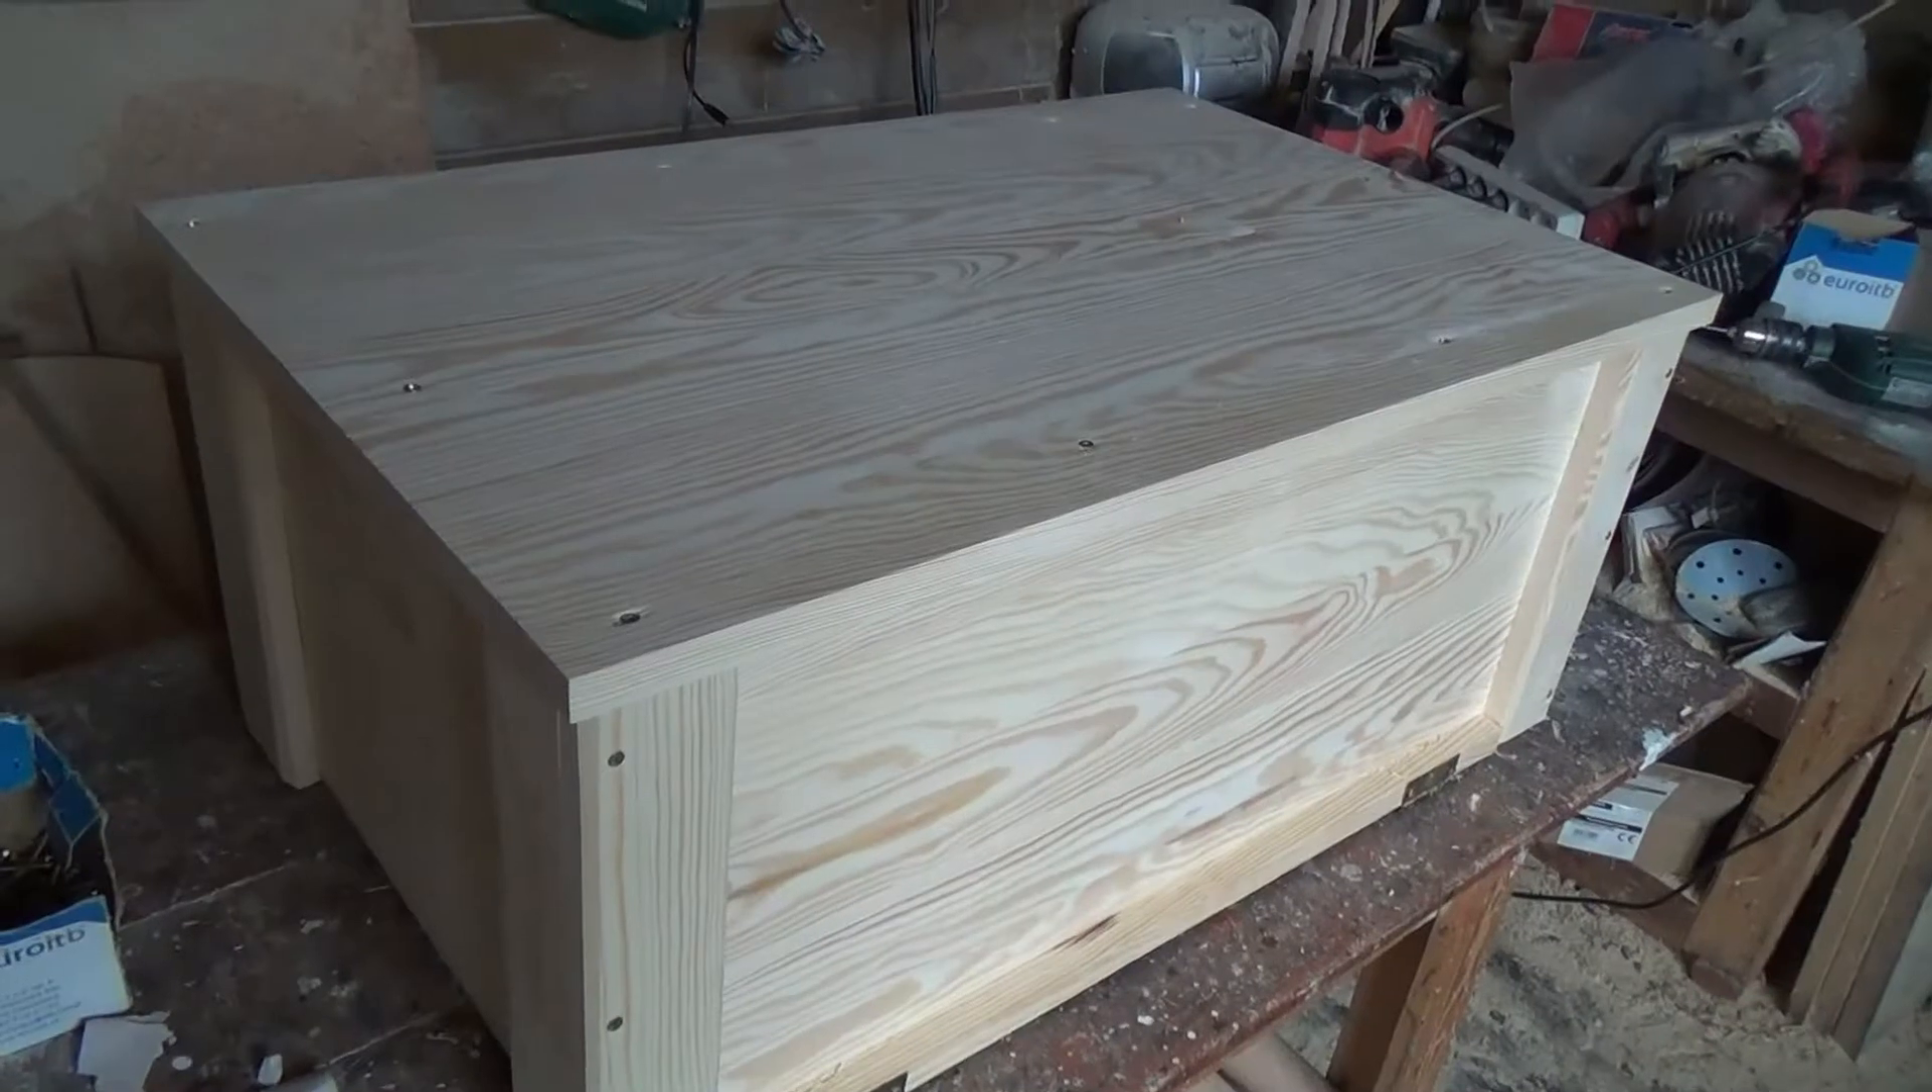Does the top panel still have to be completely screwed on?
No.